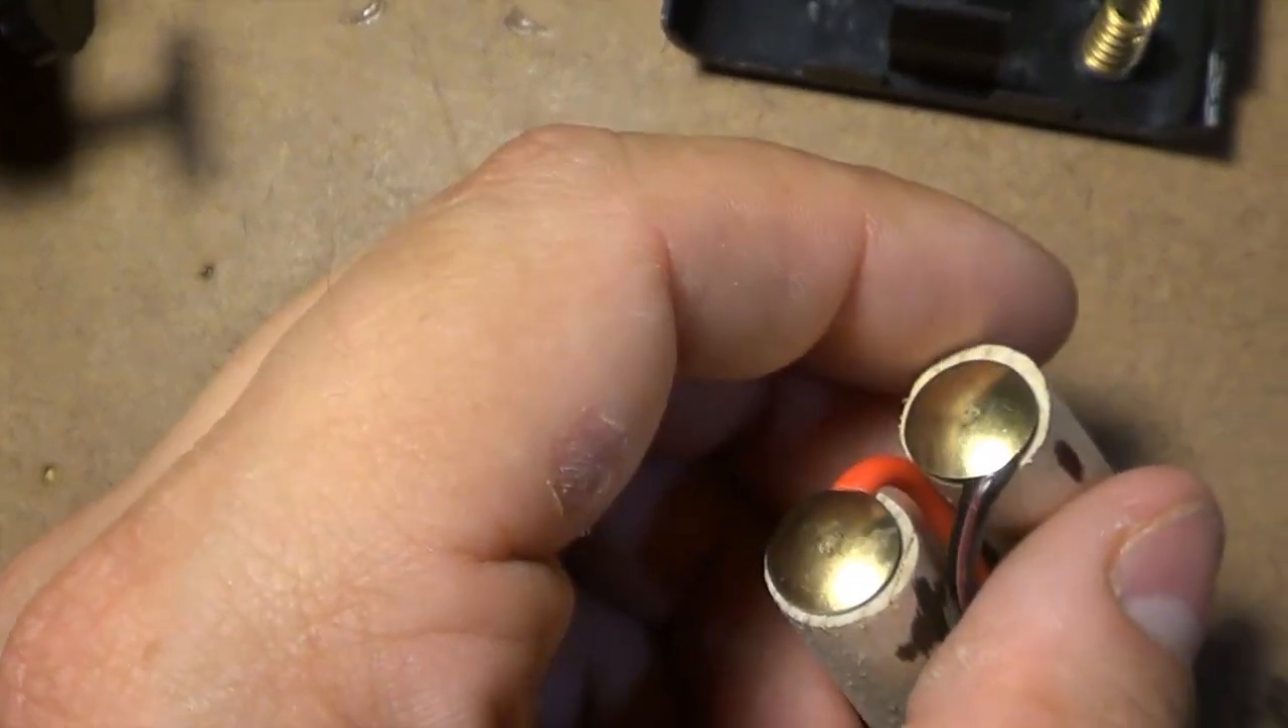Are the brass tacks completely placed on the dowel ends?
Yes.